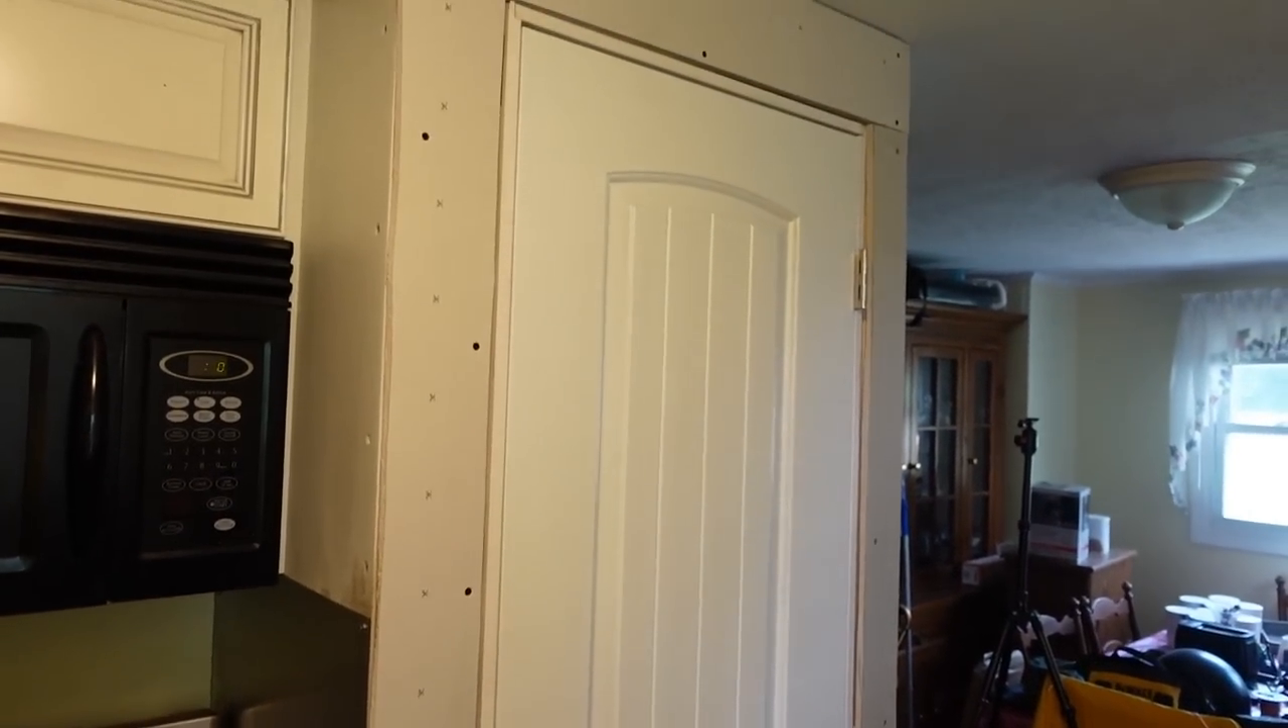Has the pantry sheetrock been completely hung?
Yes.